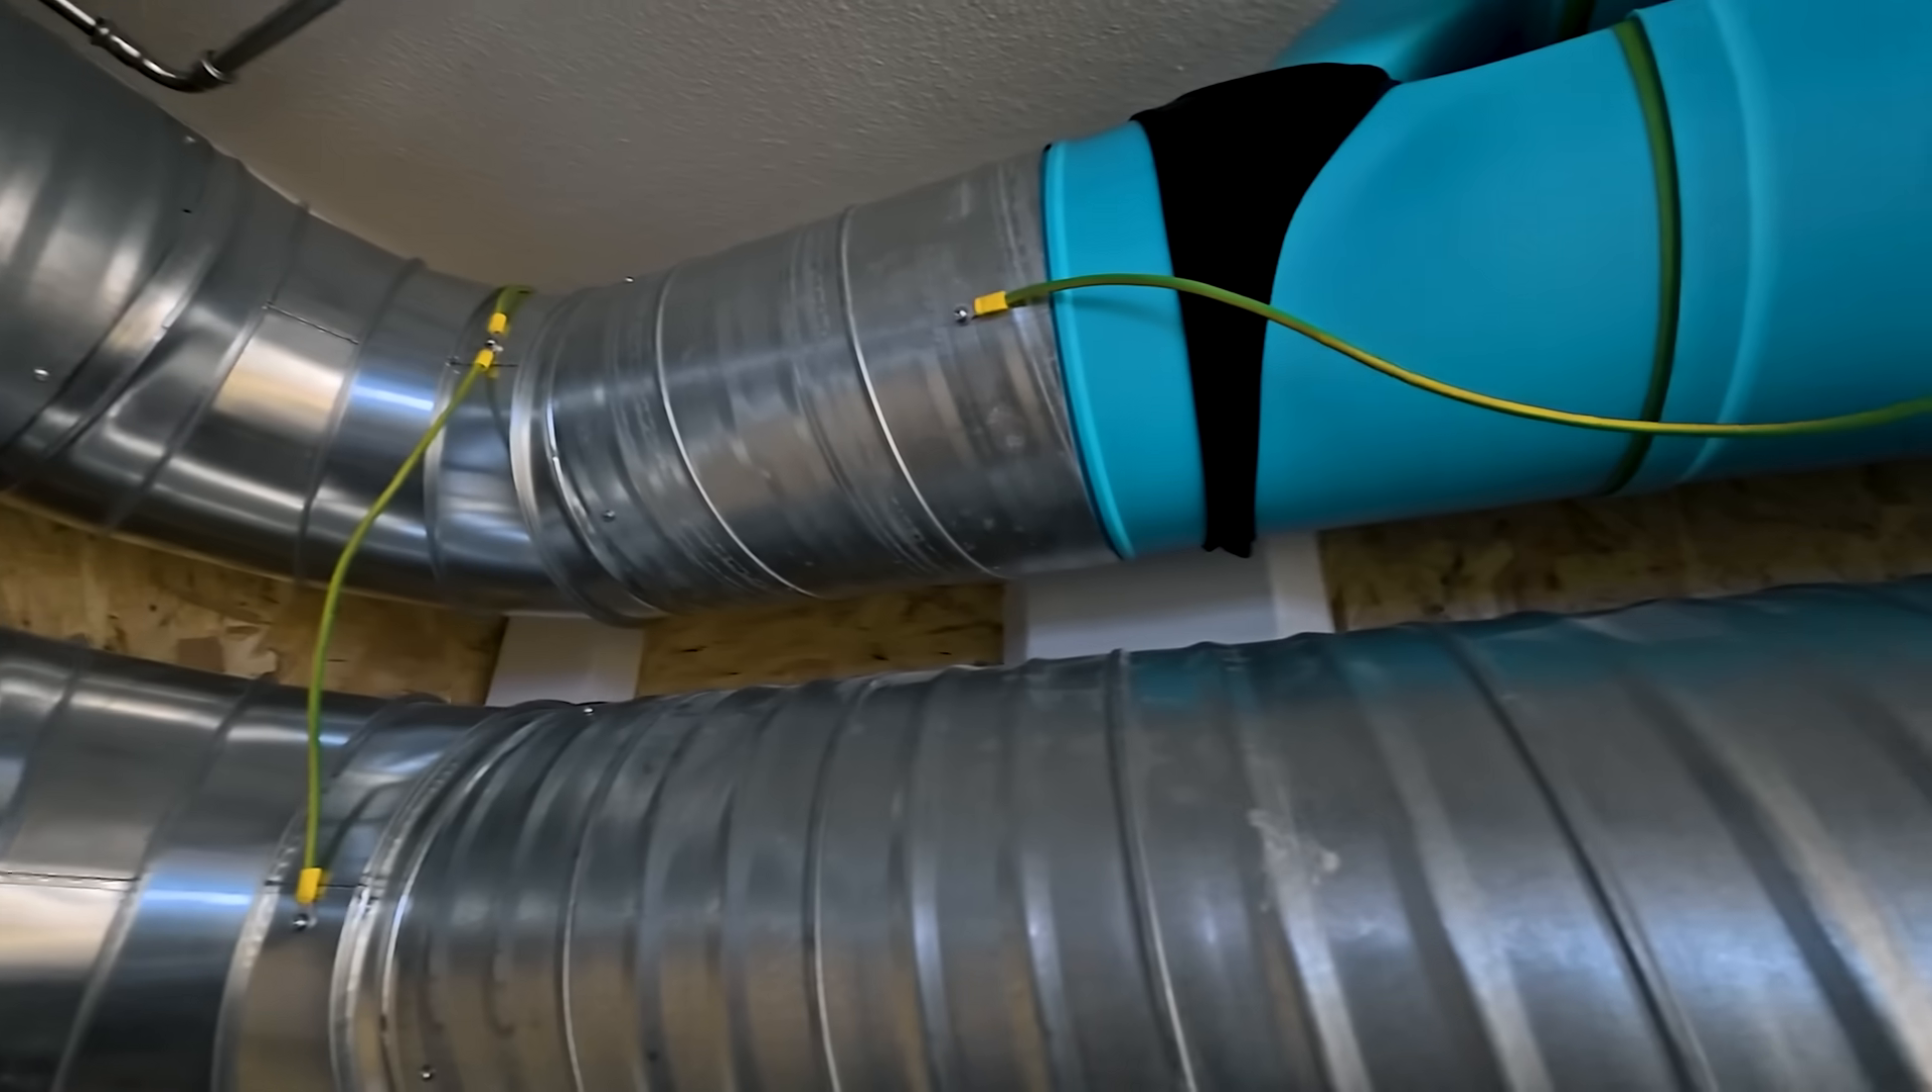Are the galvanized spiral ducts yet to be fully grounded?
No.